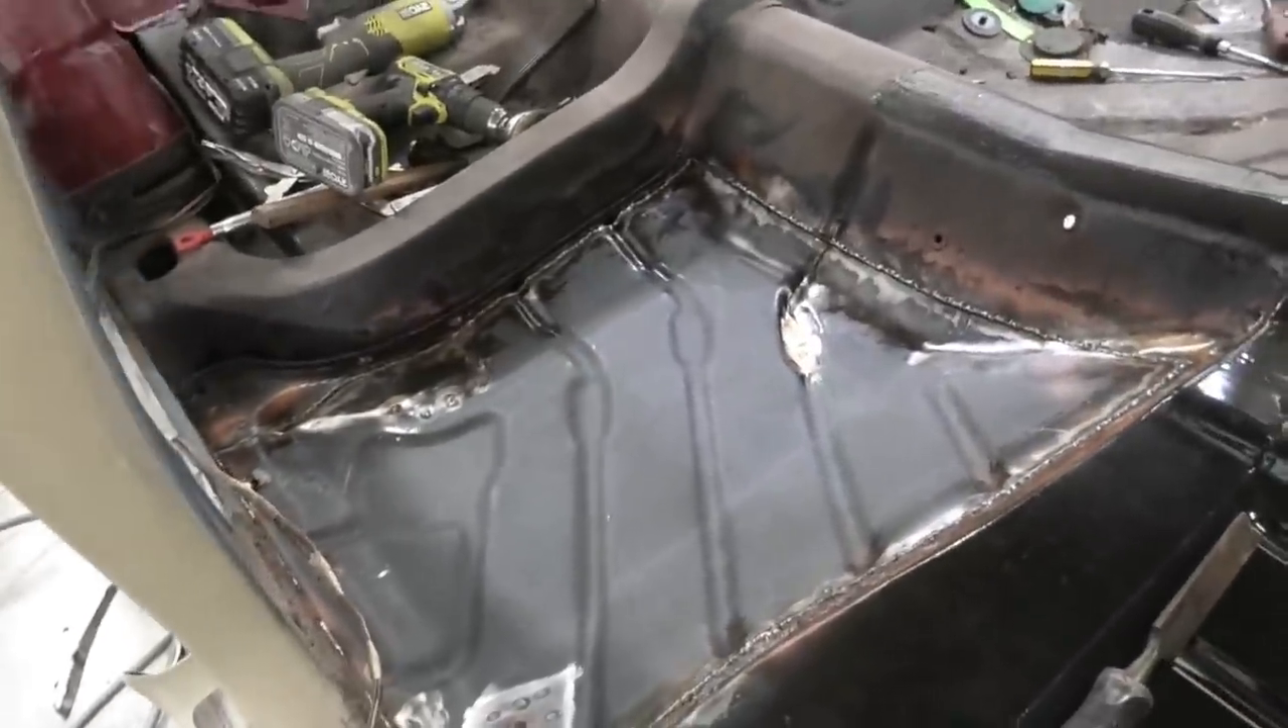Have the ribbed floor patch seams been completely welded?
Yes.